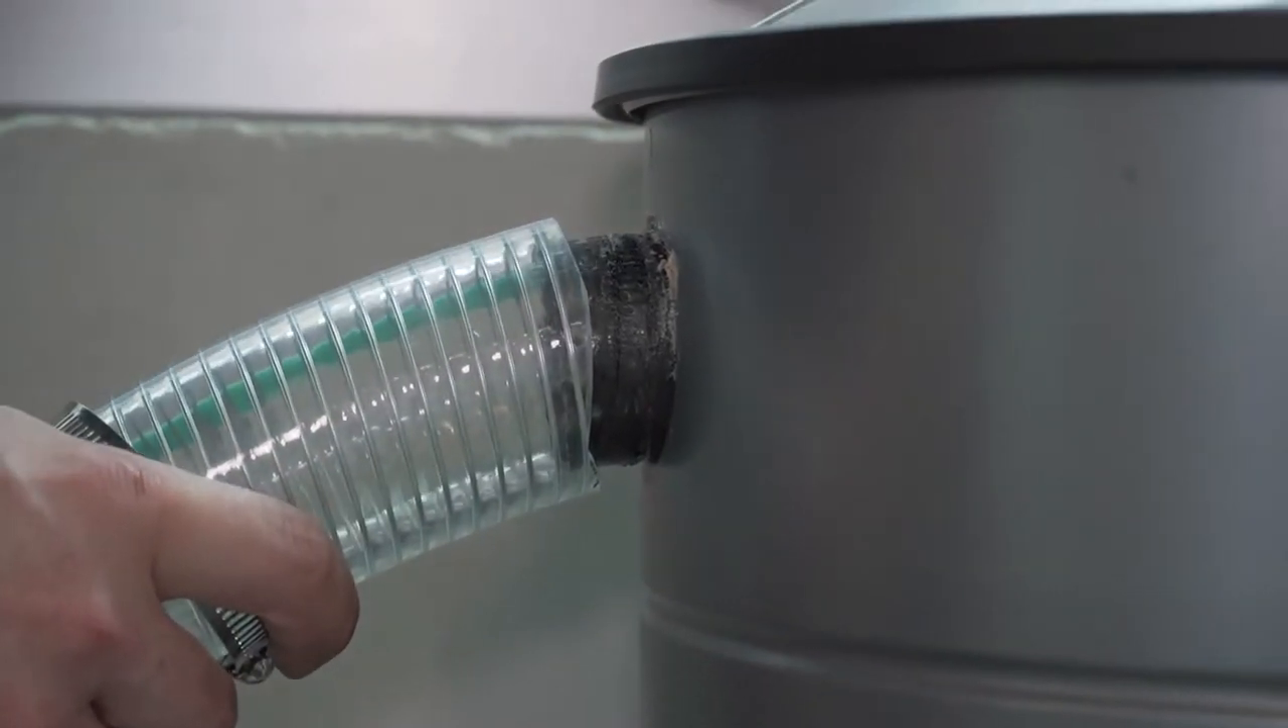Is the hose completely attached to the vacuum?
No.